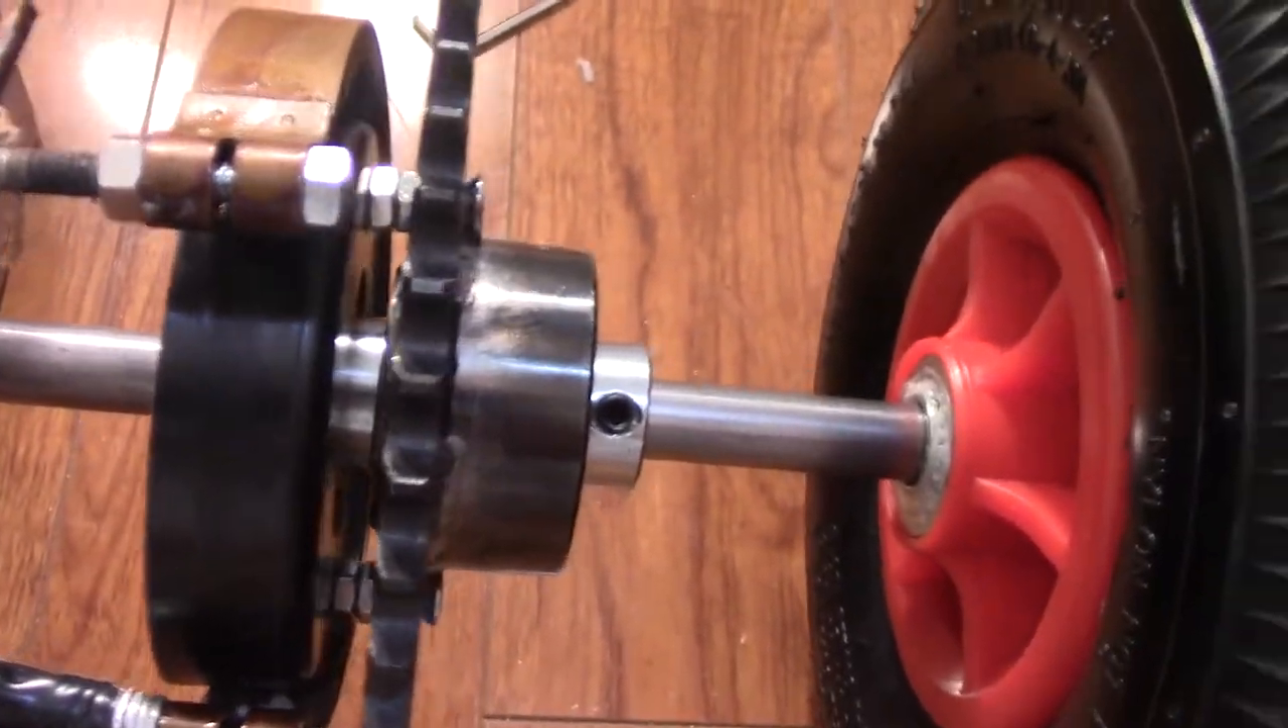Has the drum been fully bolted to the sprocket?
Yes.